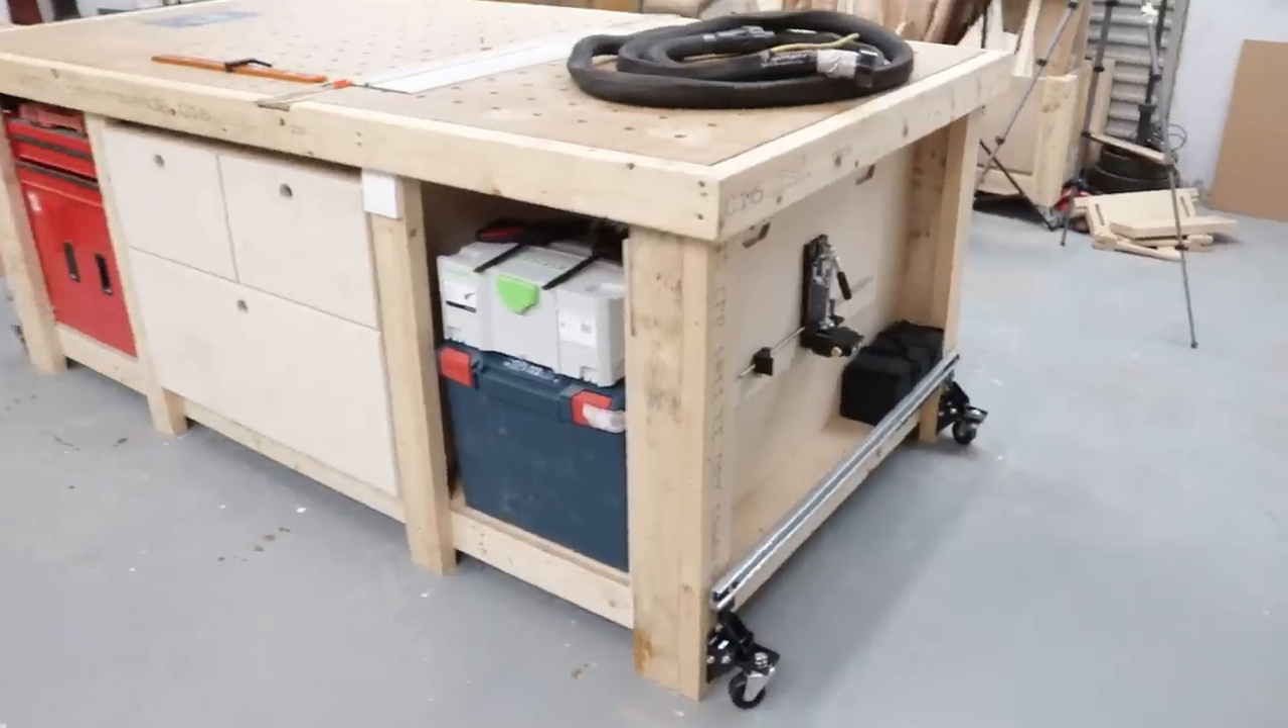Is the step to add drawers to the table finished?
Yes.